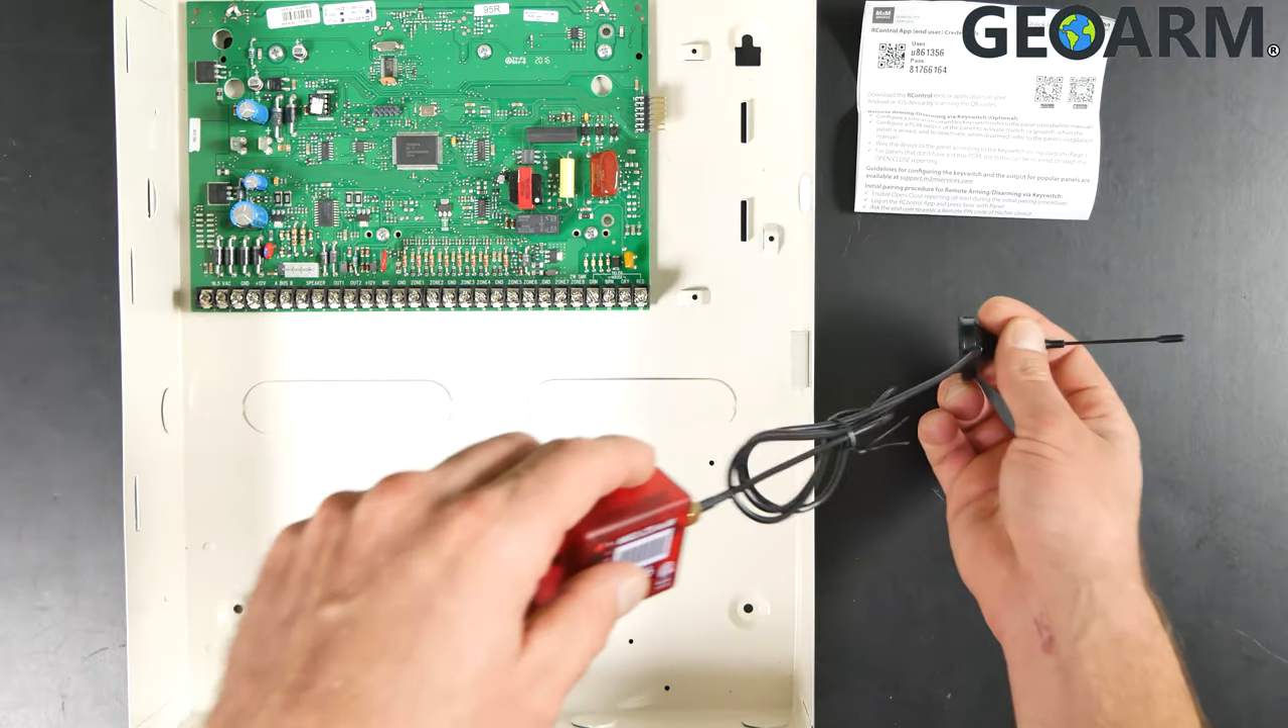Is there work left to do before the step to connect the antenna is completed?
No.